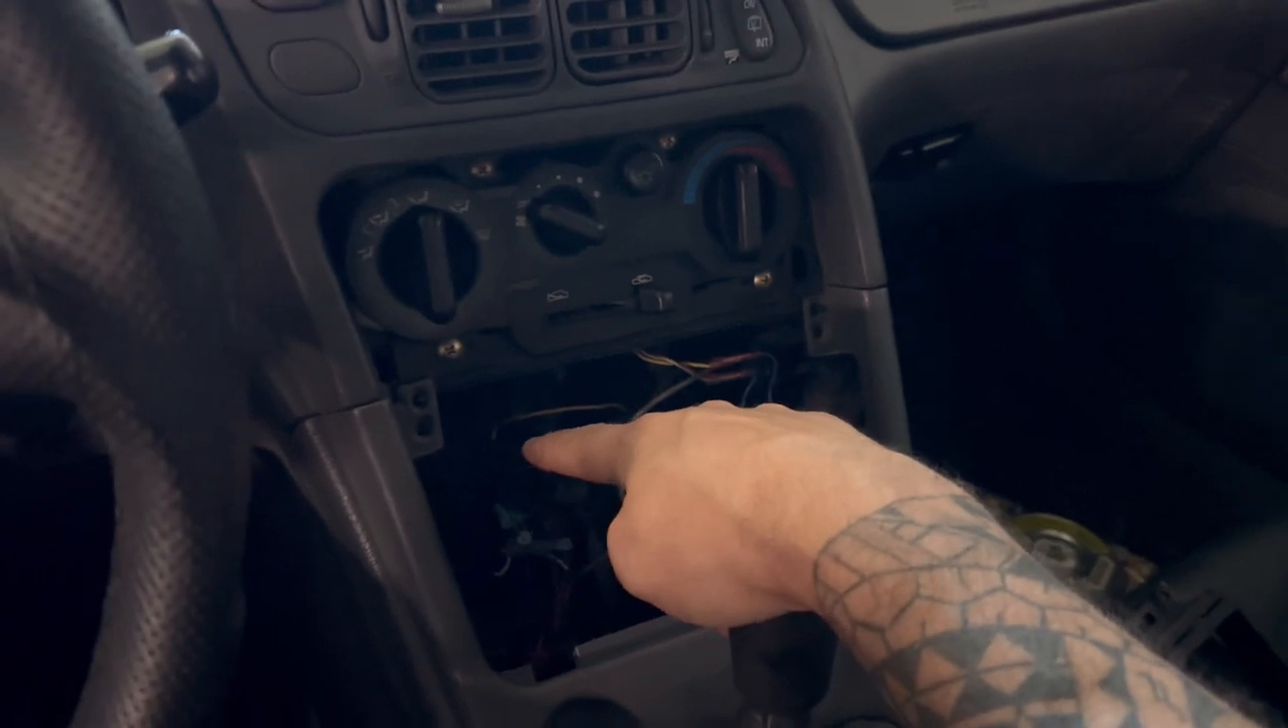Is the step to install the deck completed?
No.